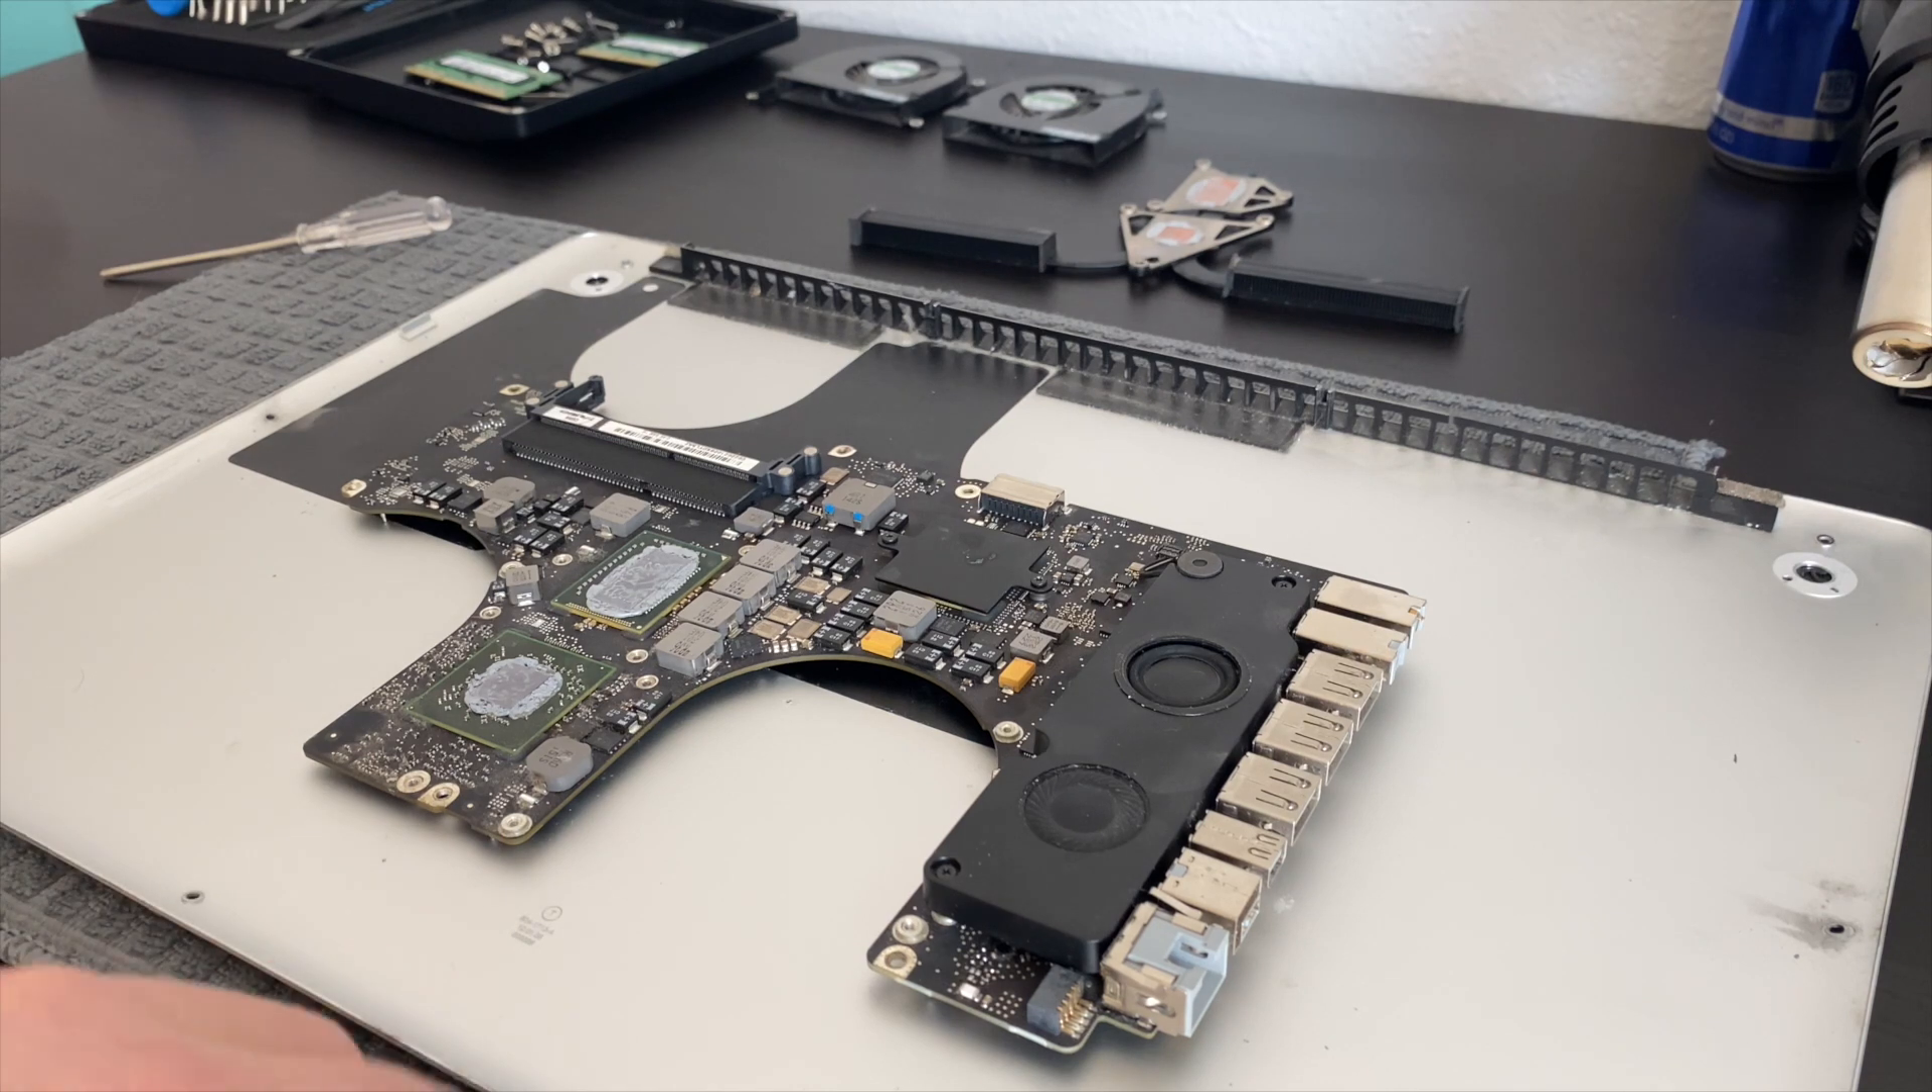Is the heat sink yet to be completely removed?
No.